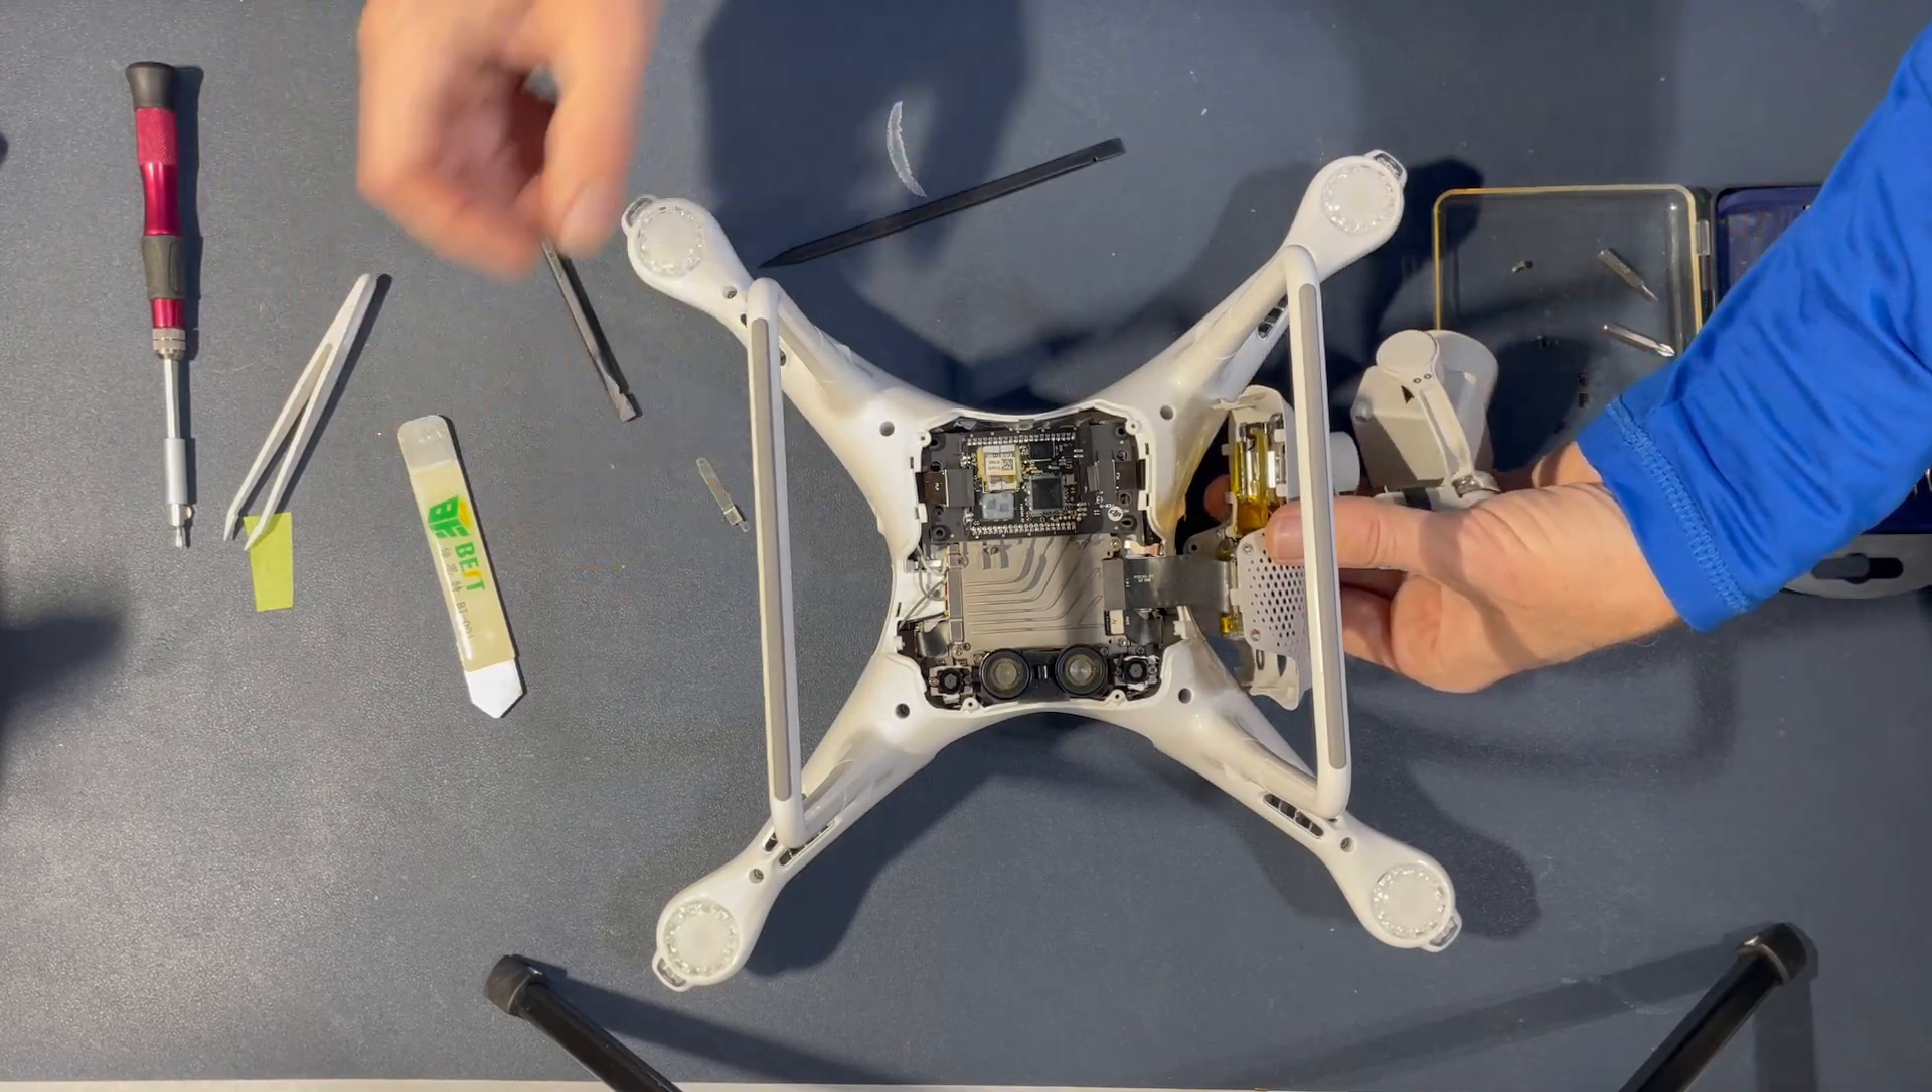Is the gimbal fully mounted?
No.